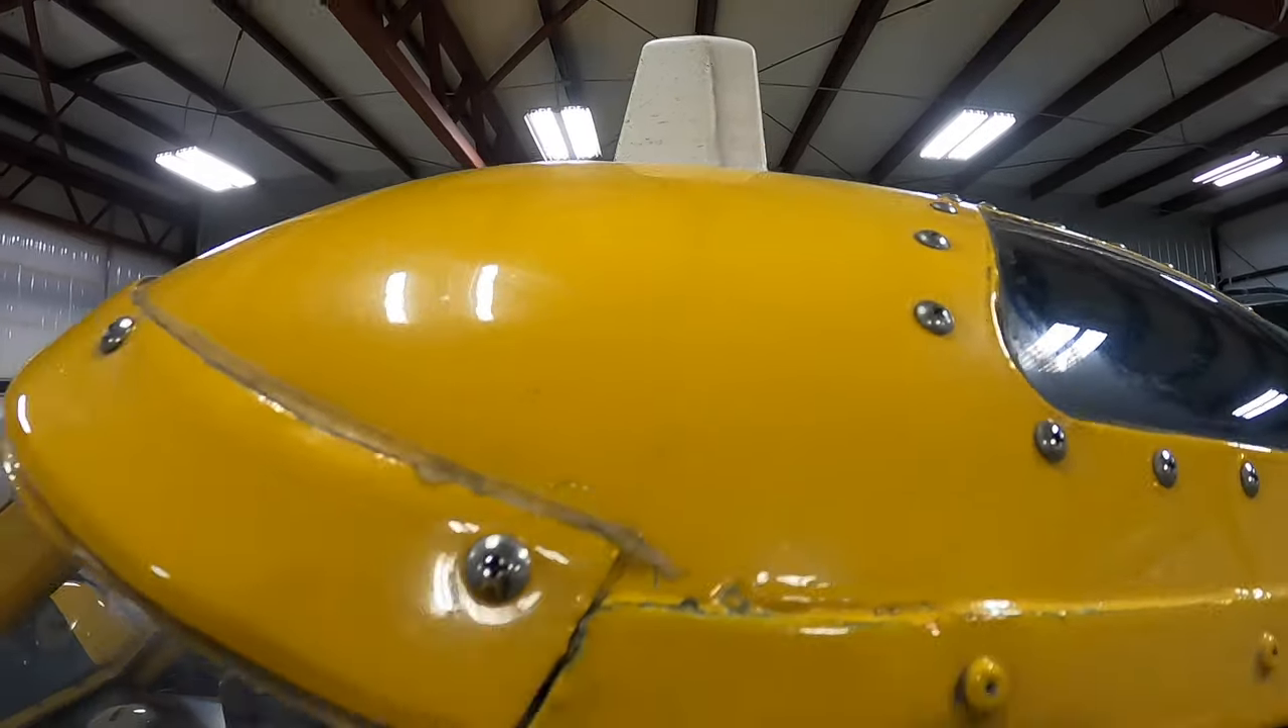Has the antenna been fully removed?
No.